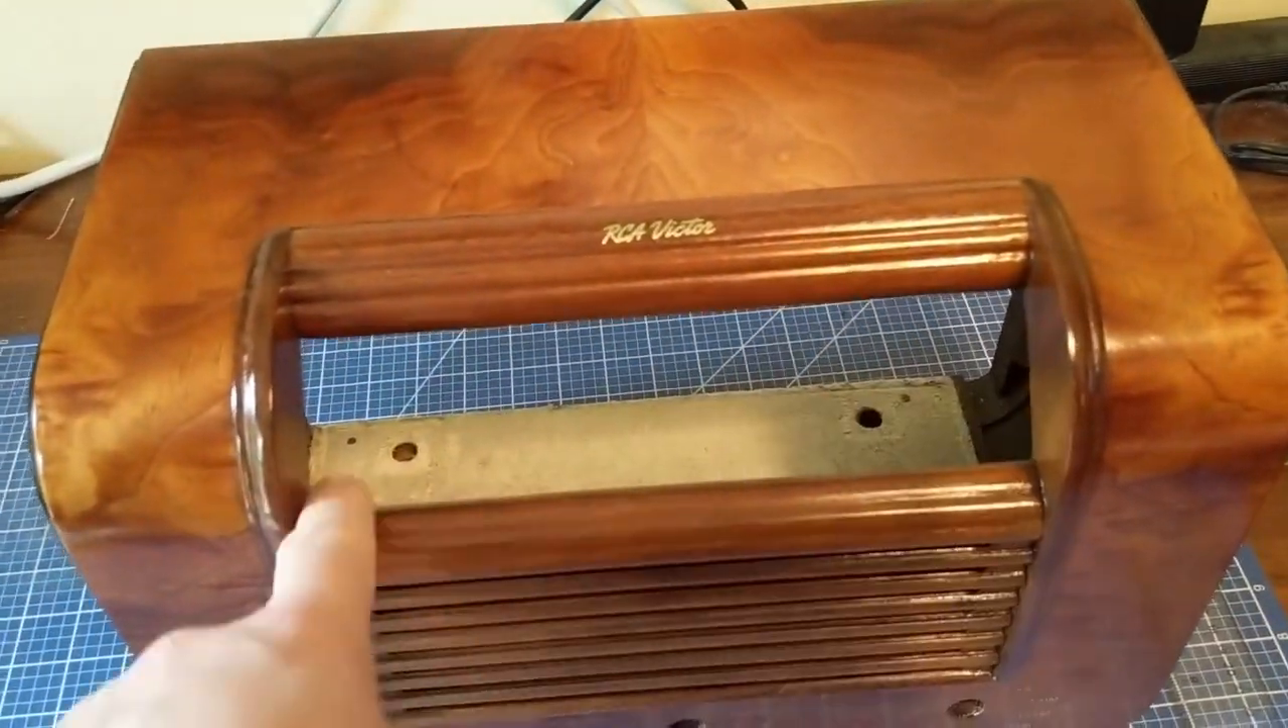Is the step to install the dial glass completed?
No.